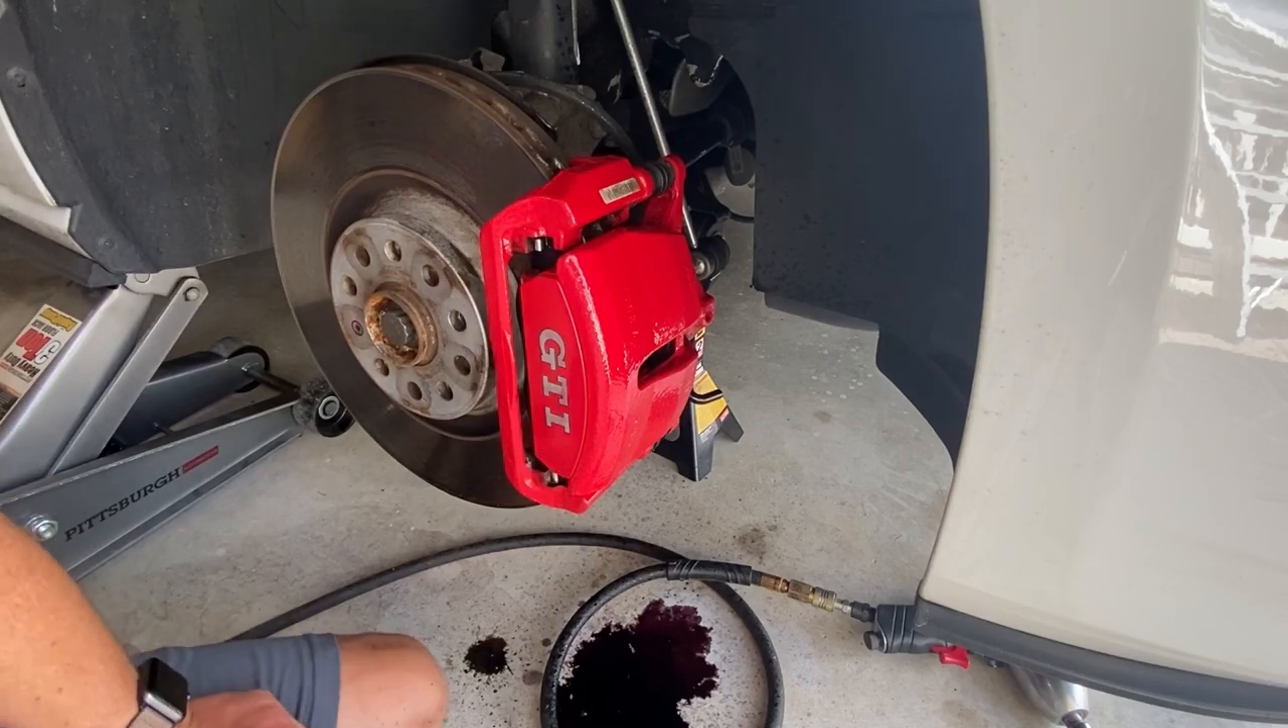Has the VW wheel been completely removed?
Yes.